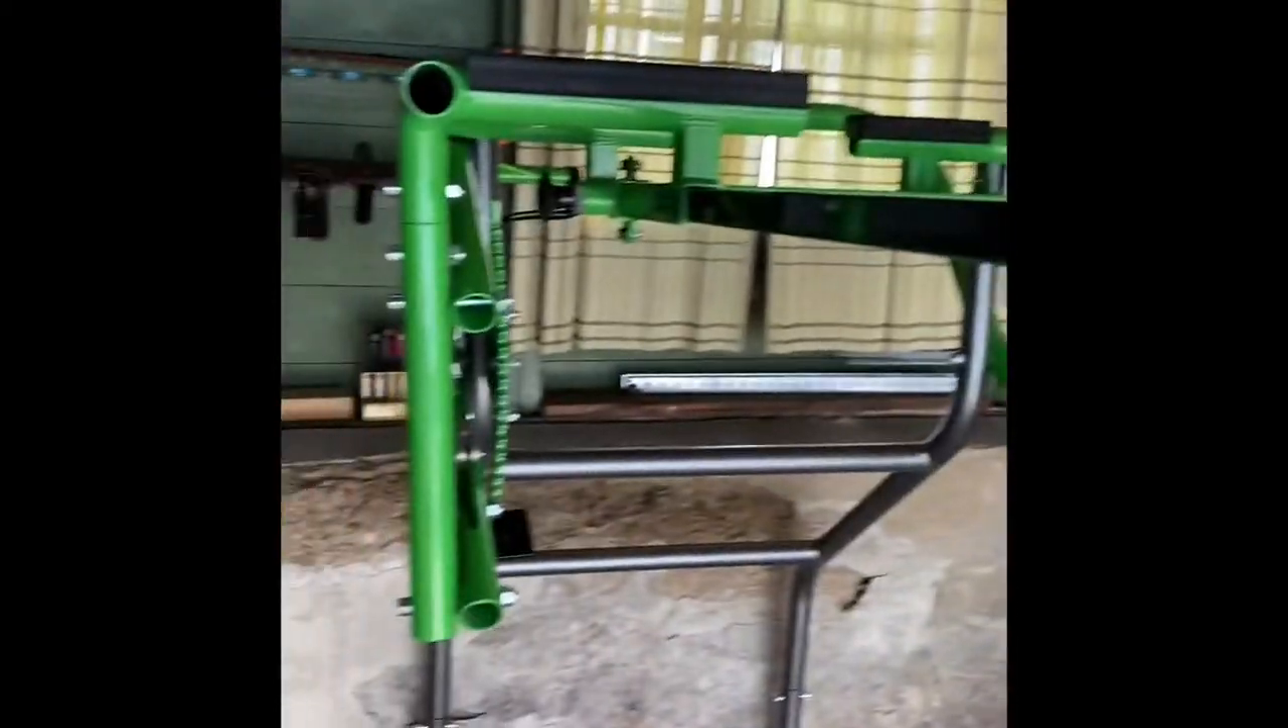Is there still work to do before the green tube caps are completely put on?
Yes.